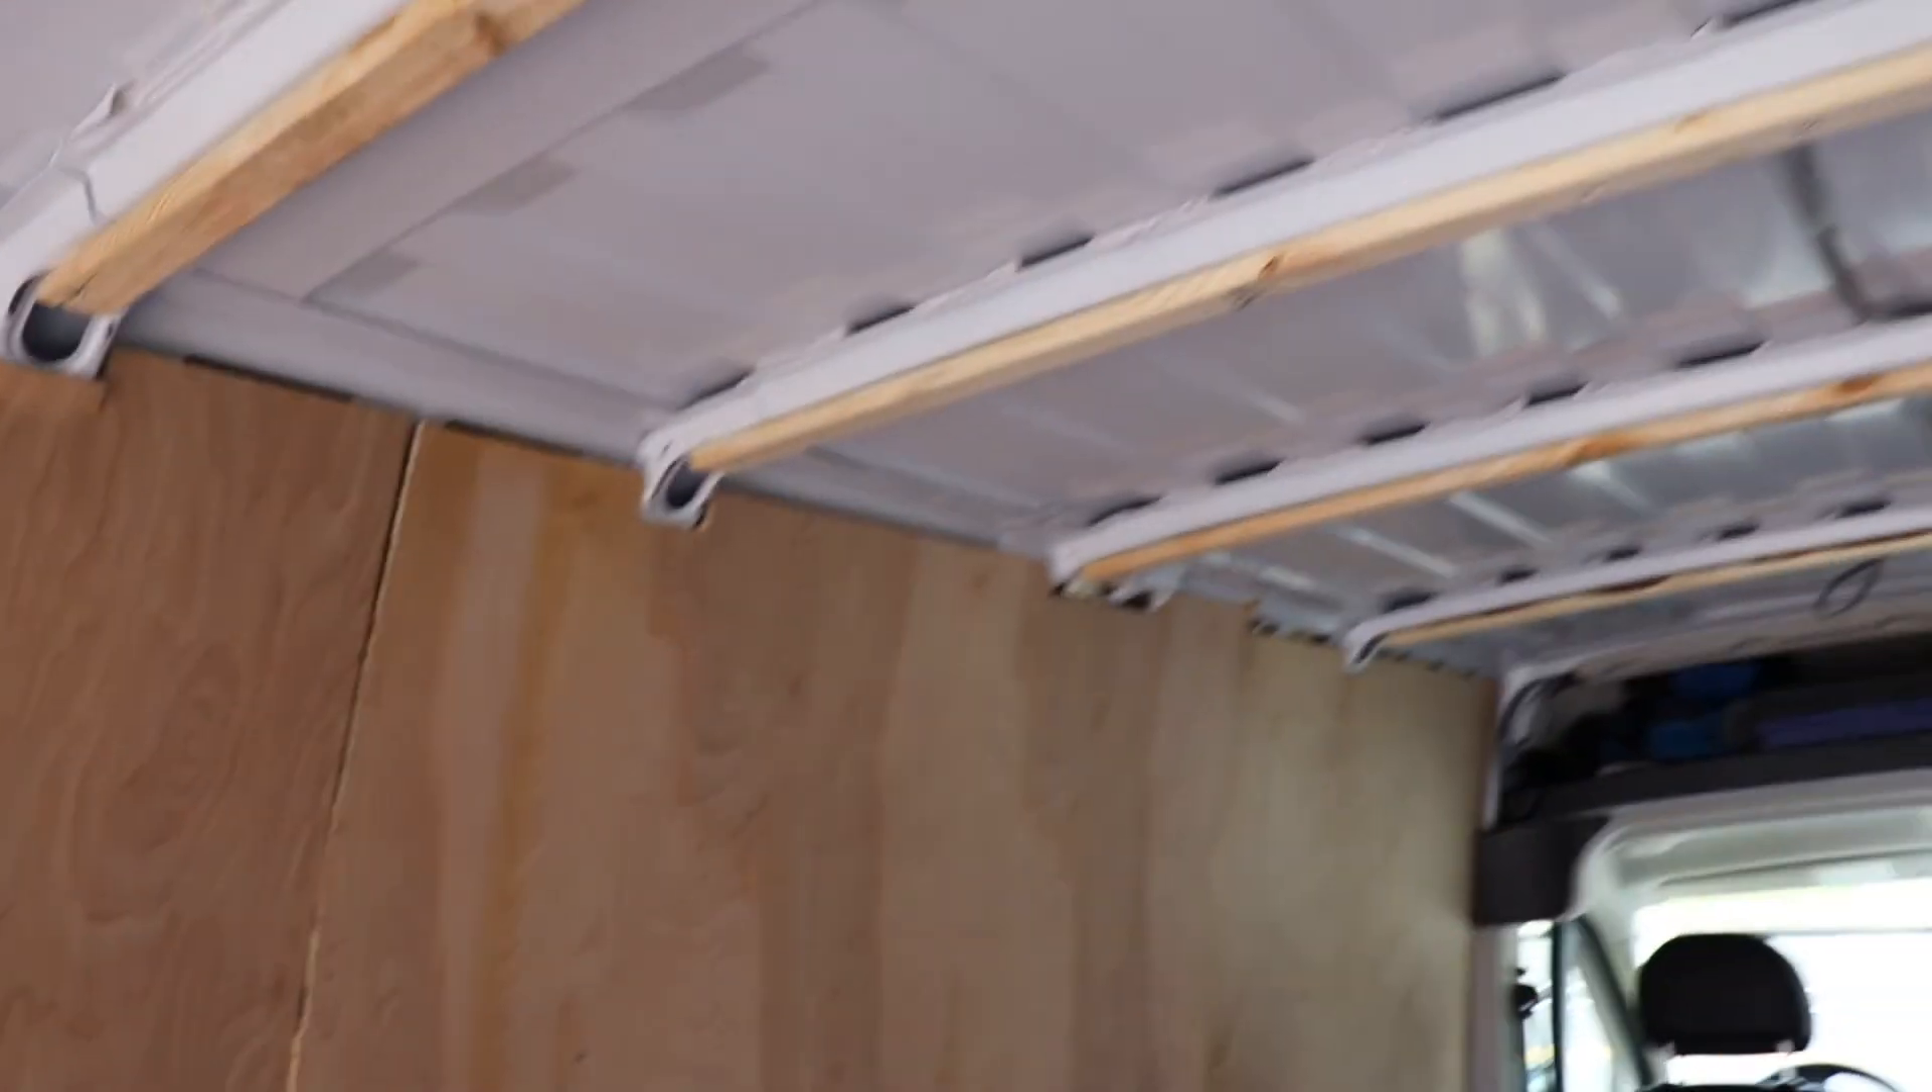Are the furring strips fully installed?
Yes.